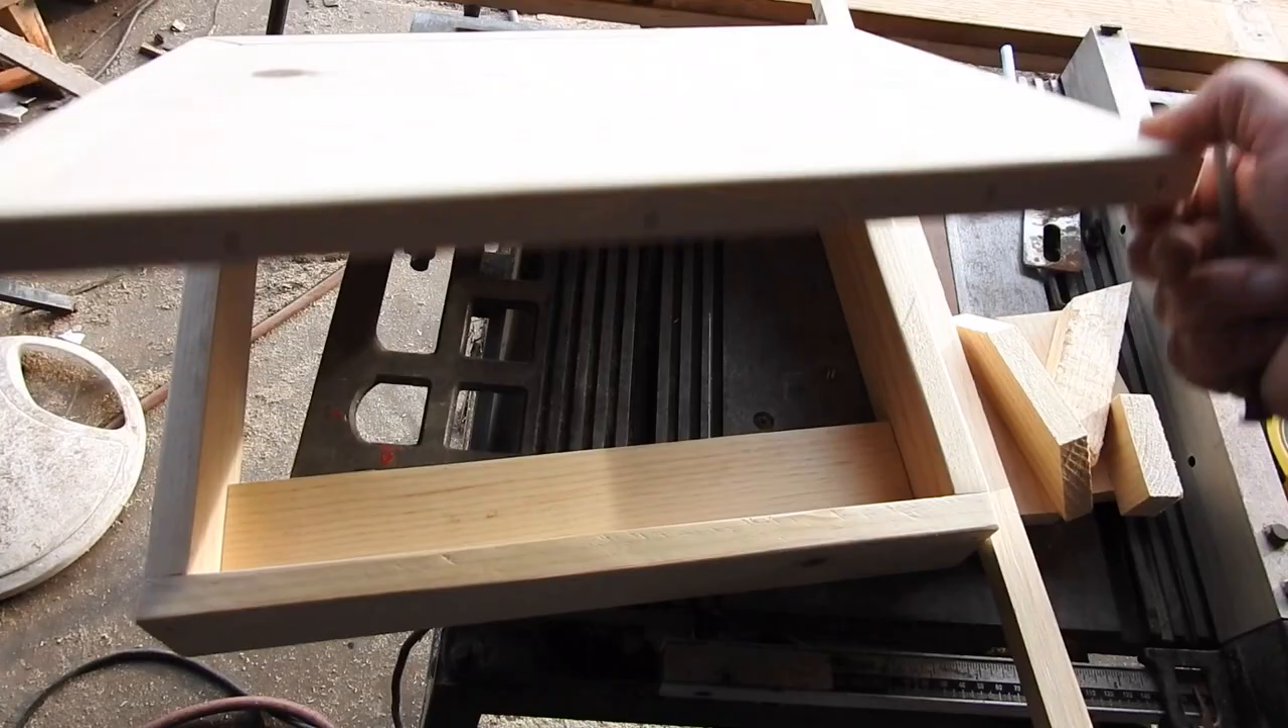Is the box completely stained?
No.